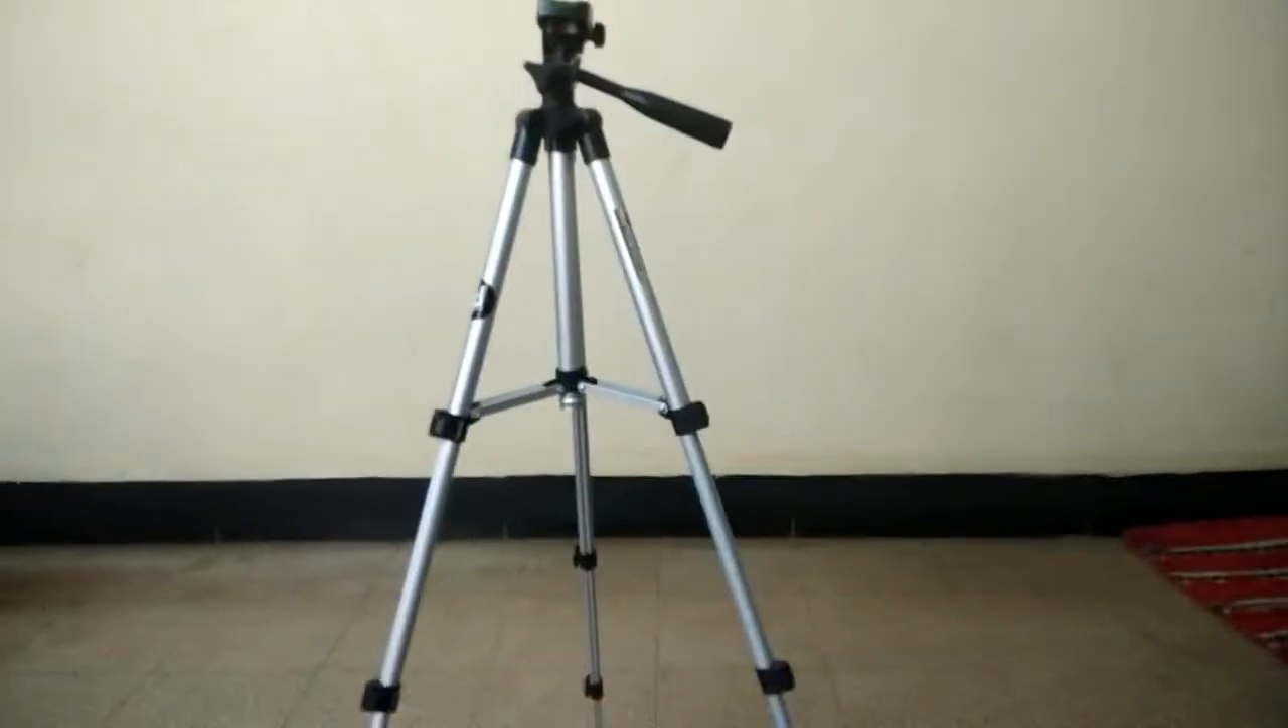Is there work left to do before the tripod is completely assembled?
No.